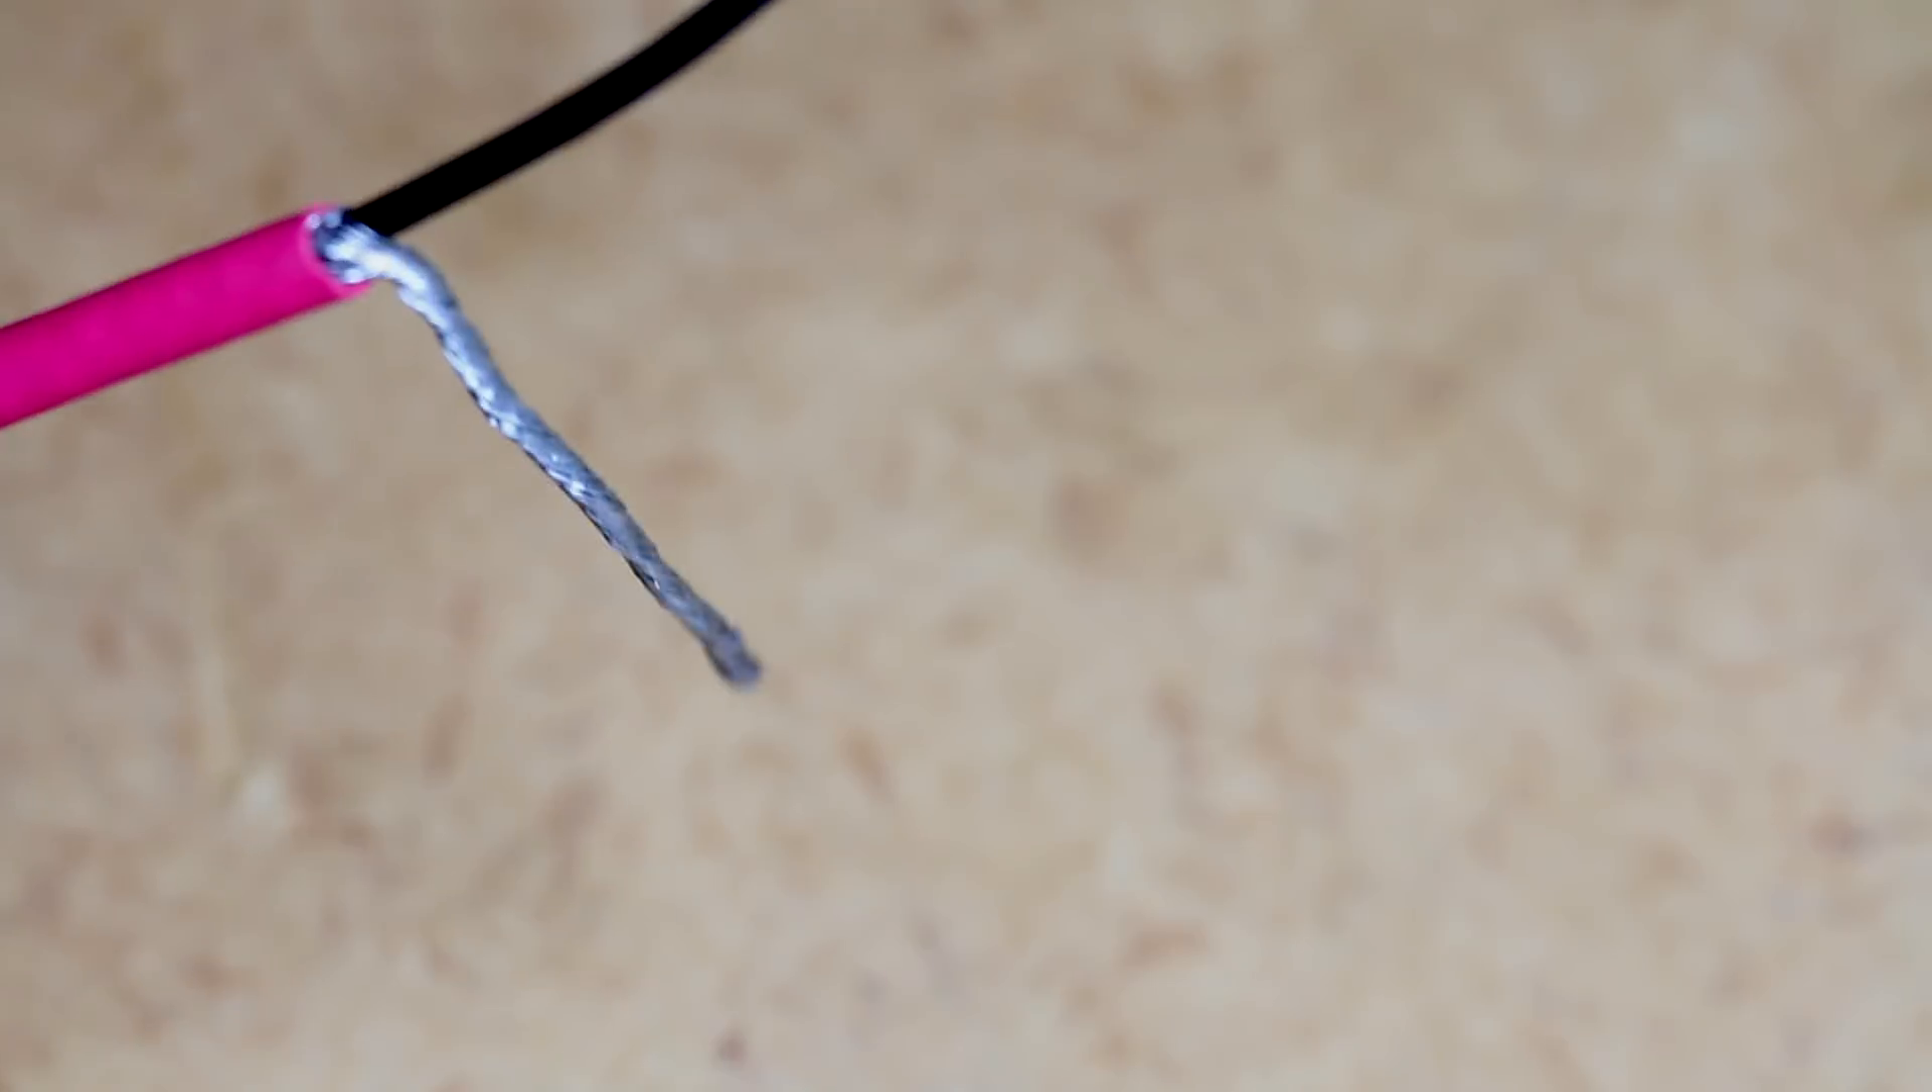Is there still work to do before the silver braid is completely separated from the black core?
No.